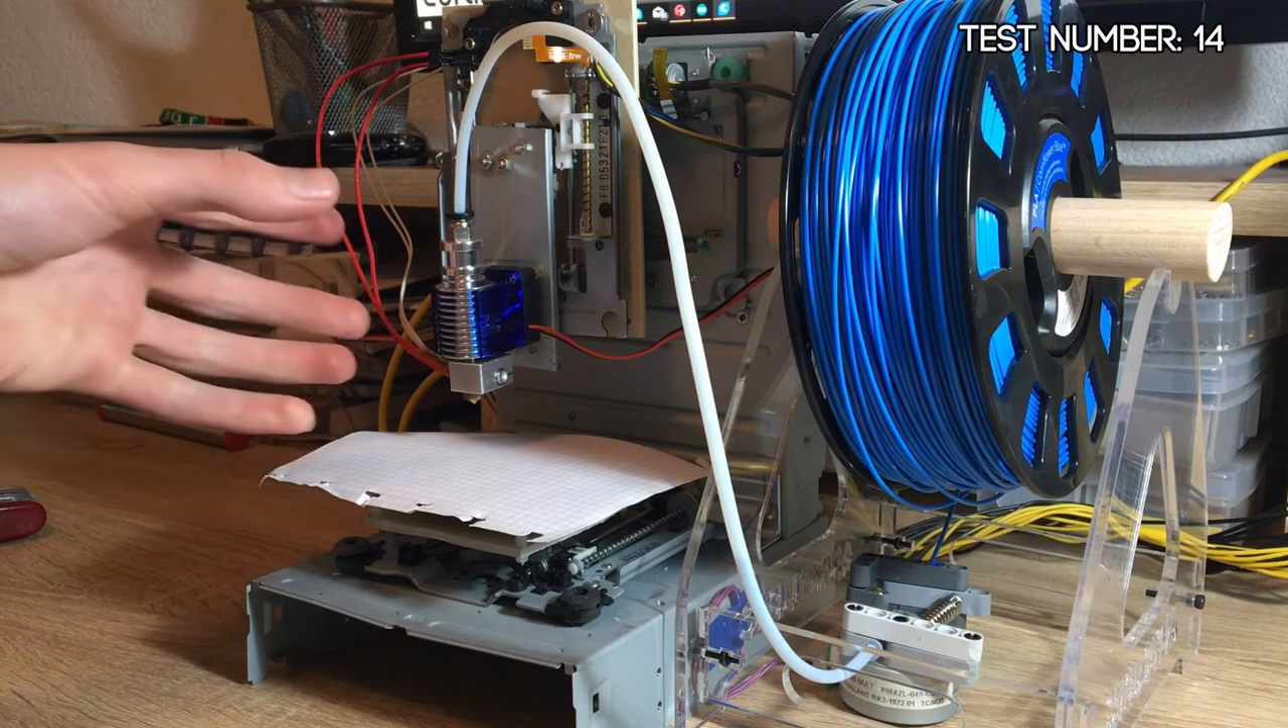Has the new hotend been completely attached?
Yes.